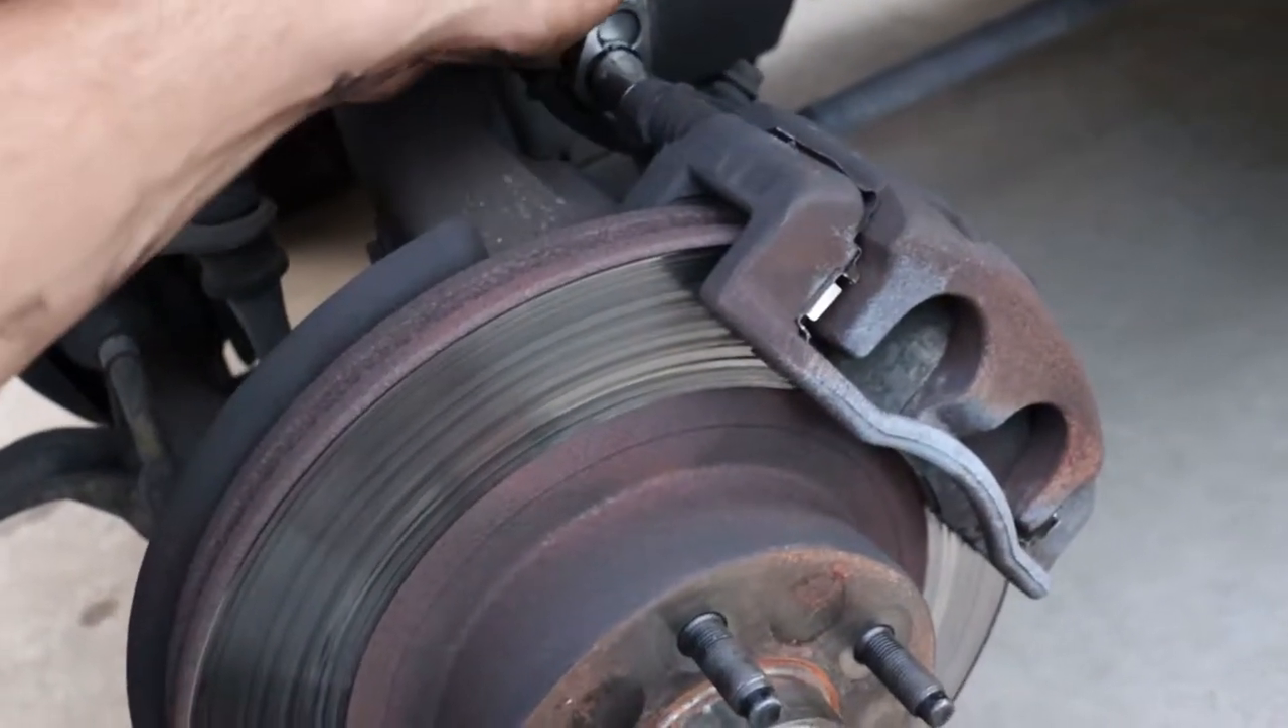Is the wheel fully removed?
Yes.